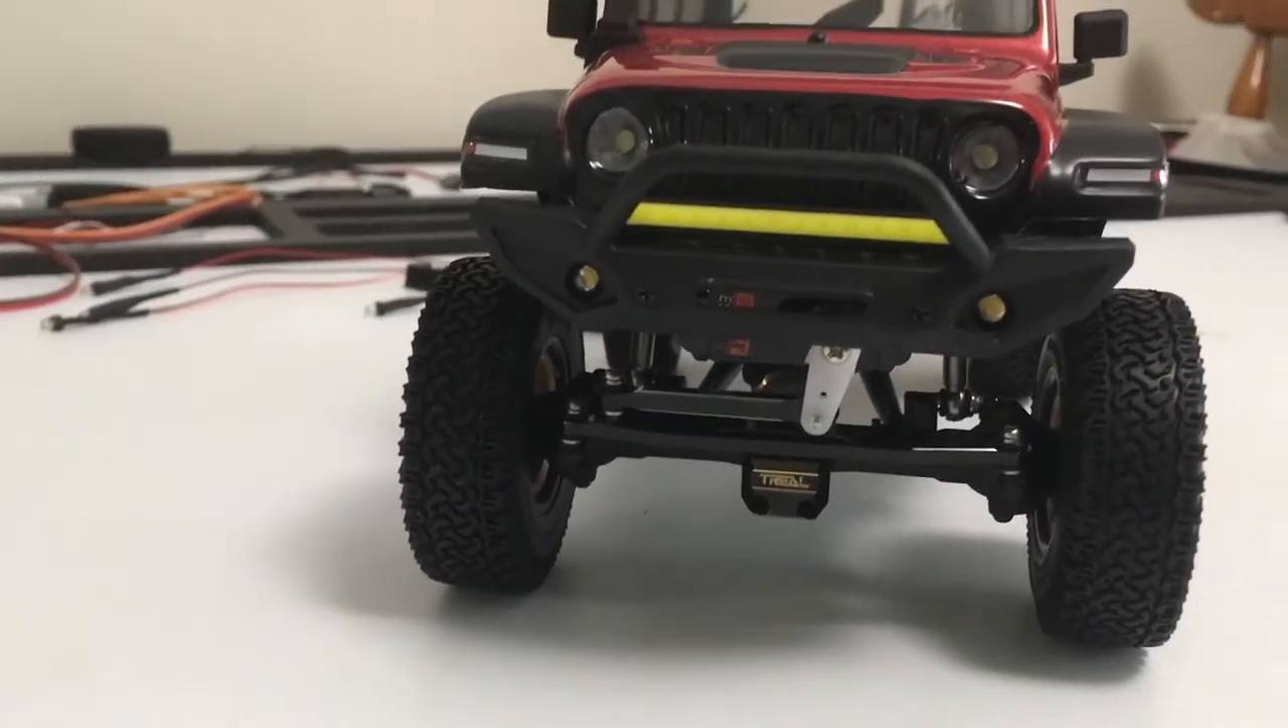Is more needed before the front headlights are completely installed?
No.